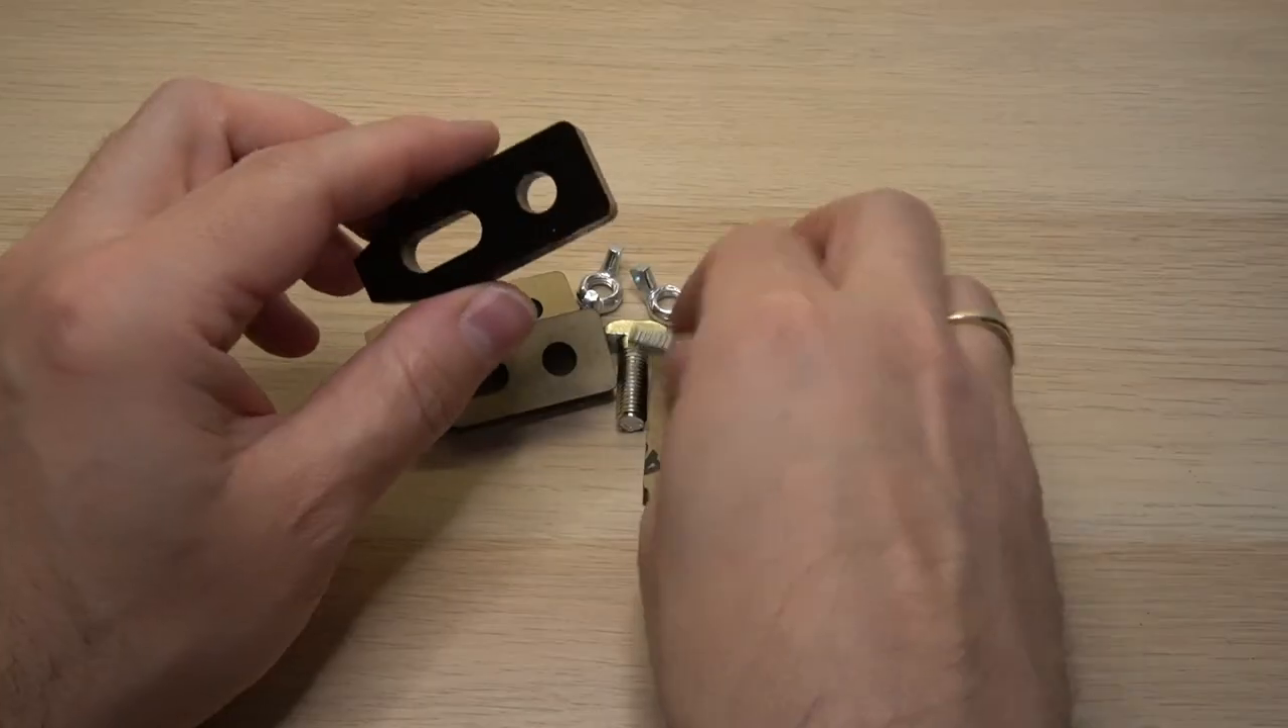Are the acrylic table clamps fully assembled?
No.